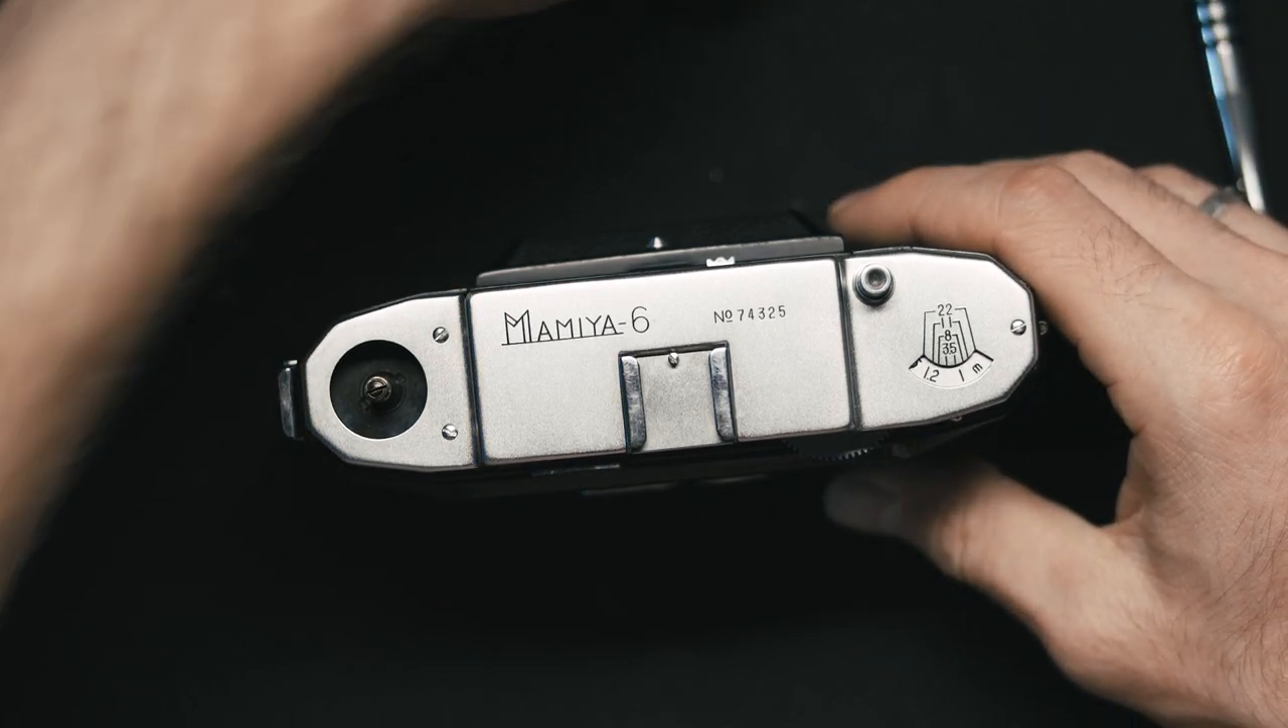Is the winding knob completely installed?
No.